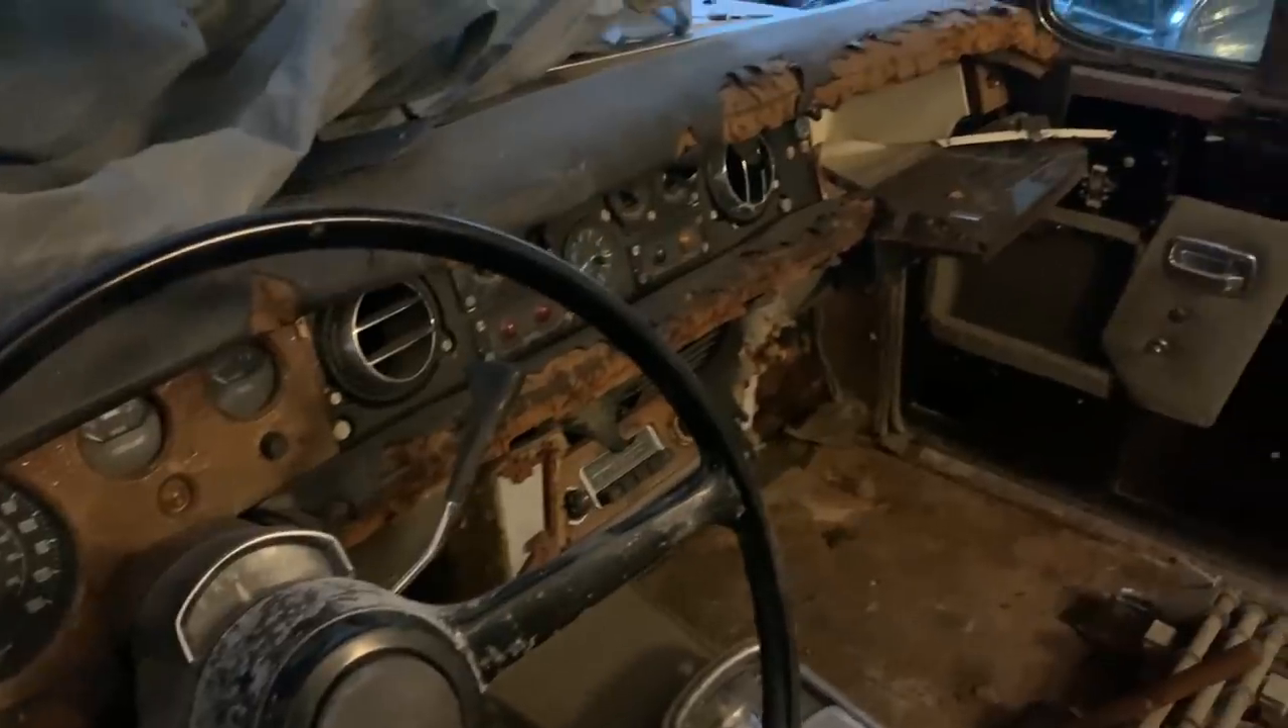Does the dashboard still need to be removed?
Yes.